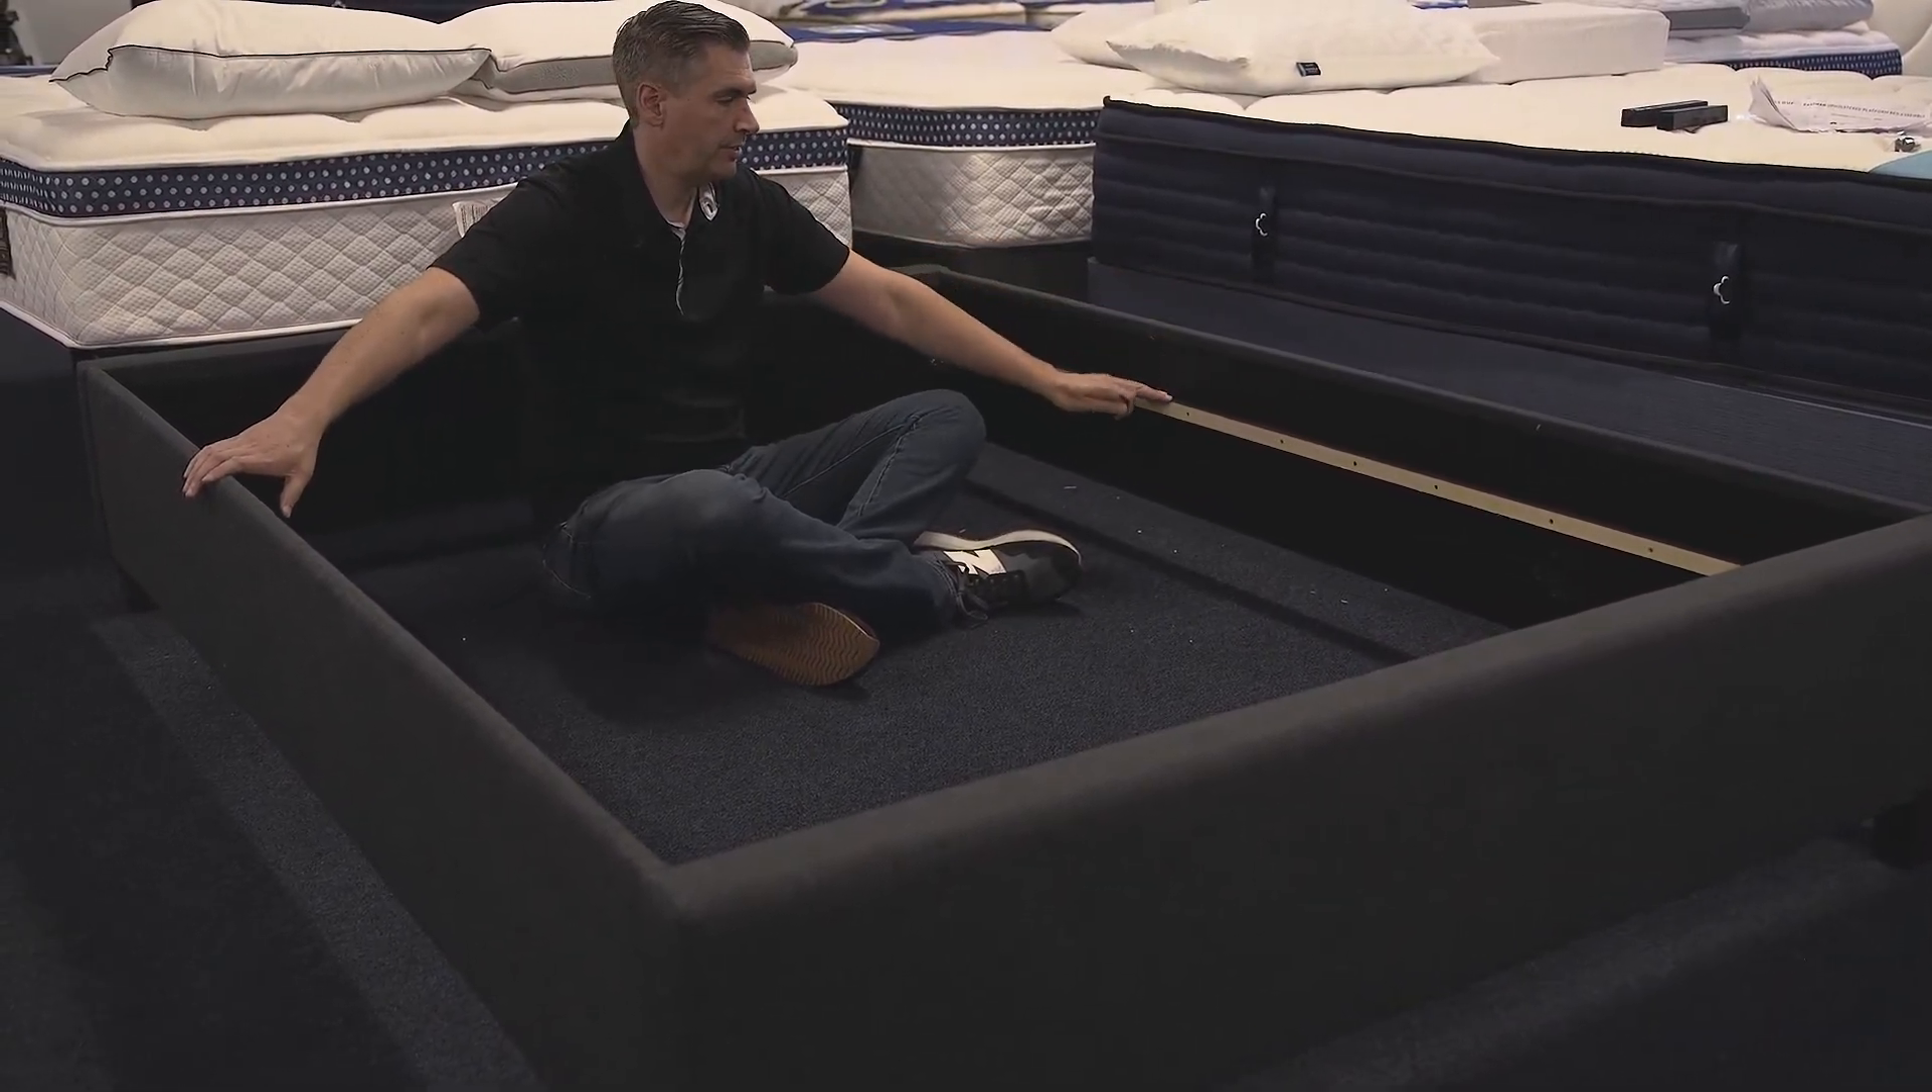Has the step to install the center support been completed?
No.